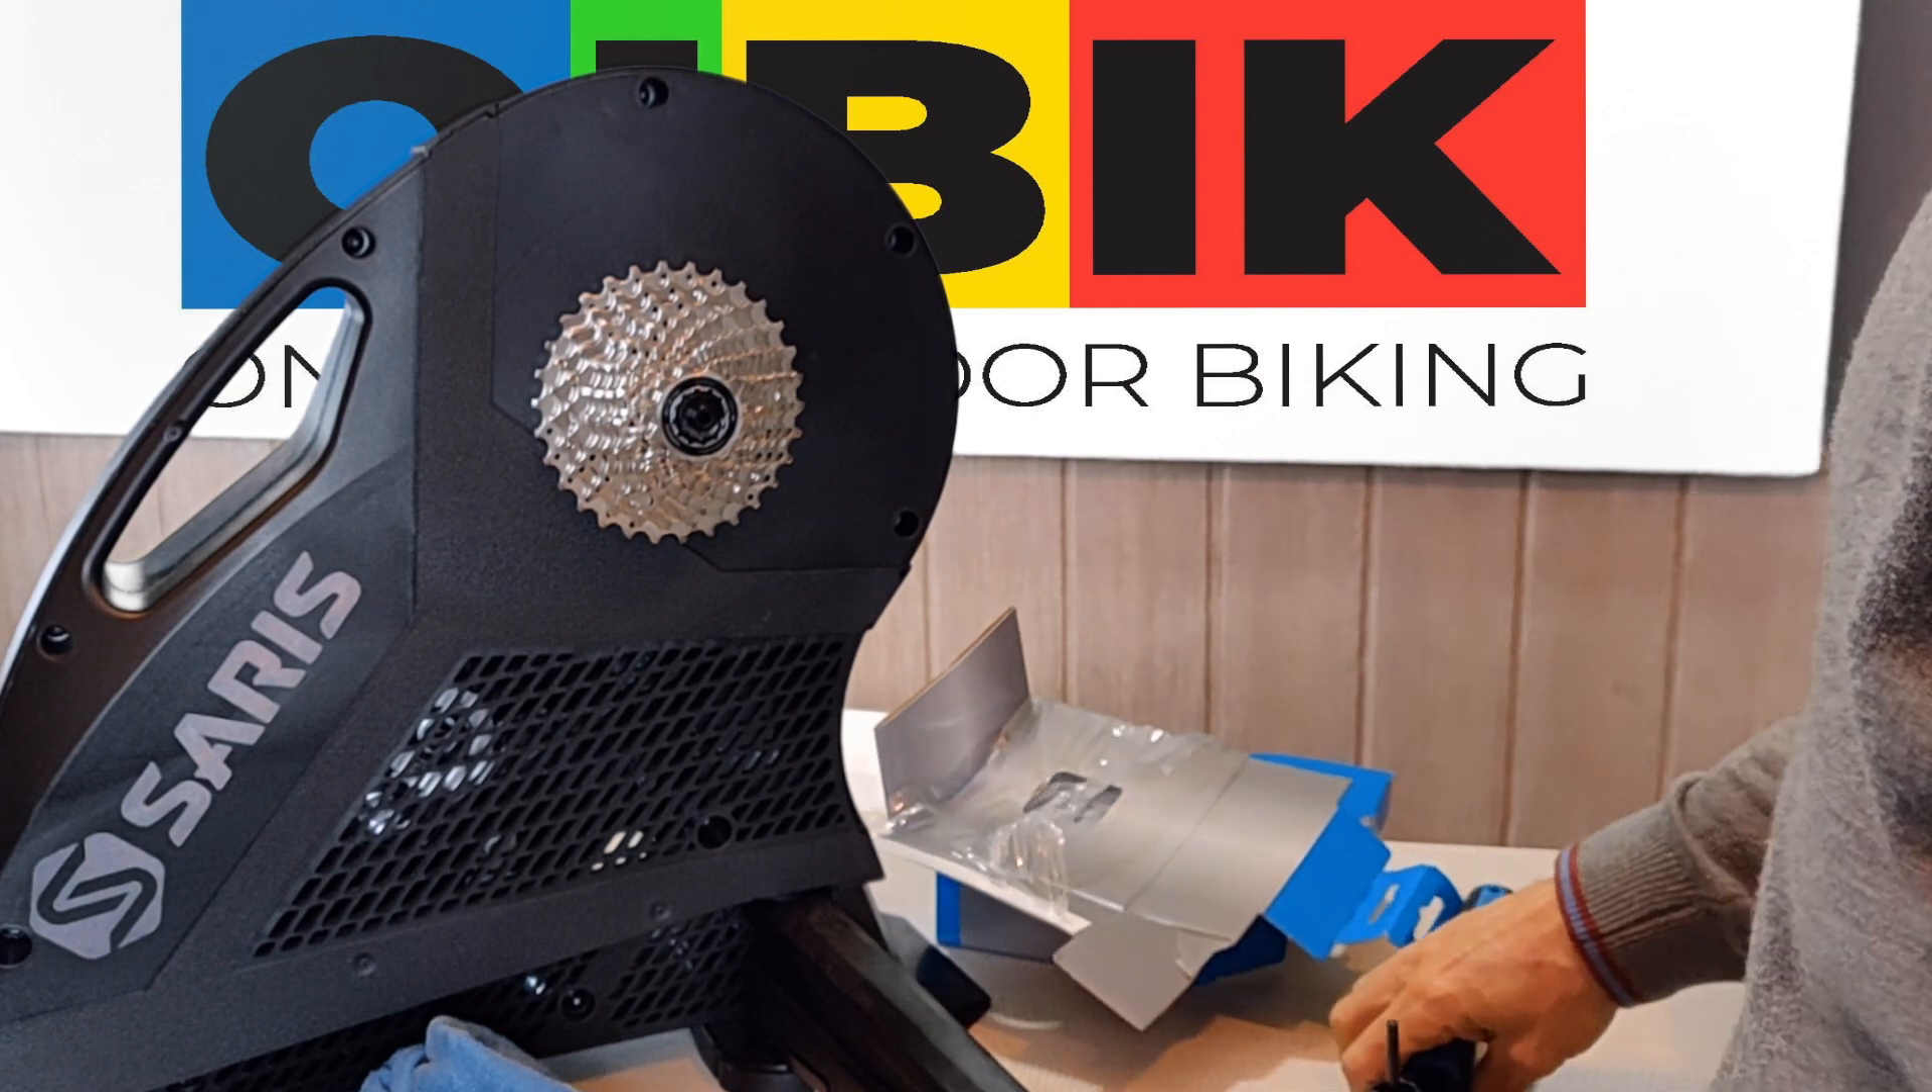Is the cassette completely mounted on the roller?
Yes.